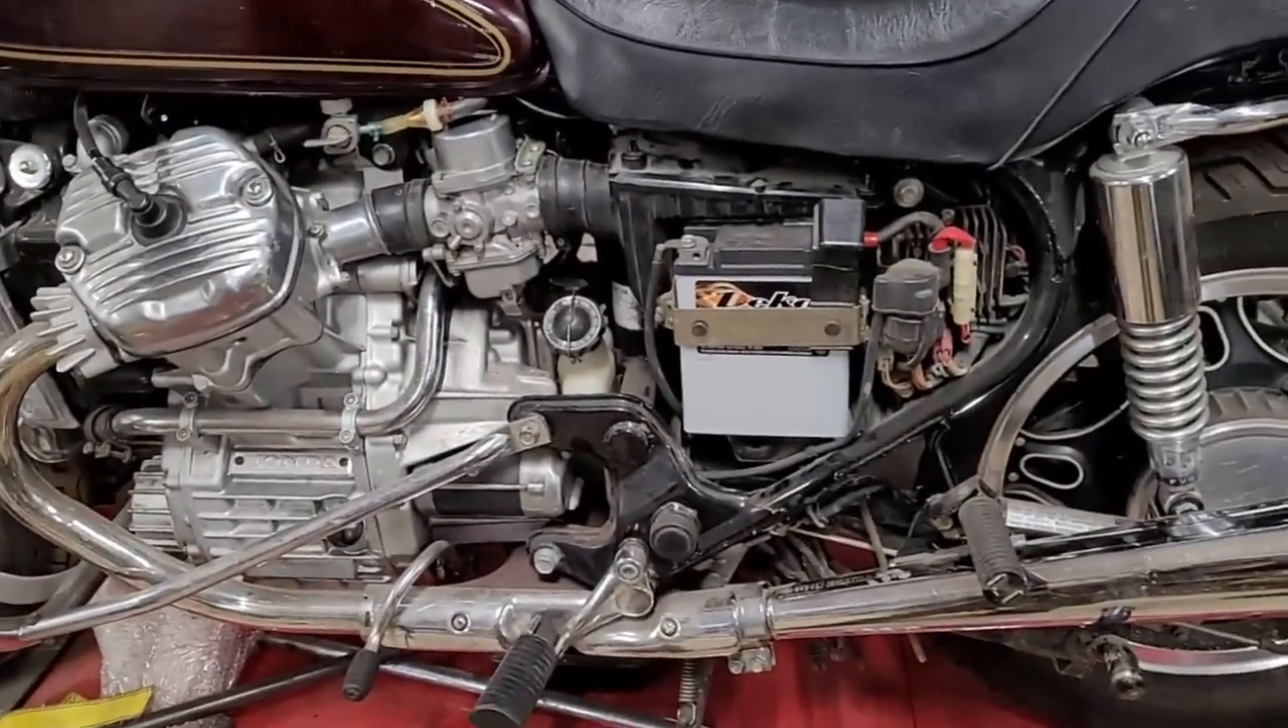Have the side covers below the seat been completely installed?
No.